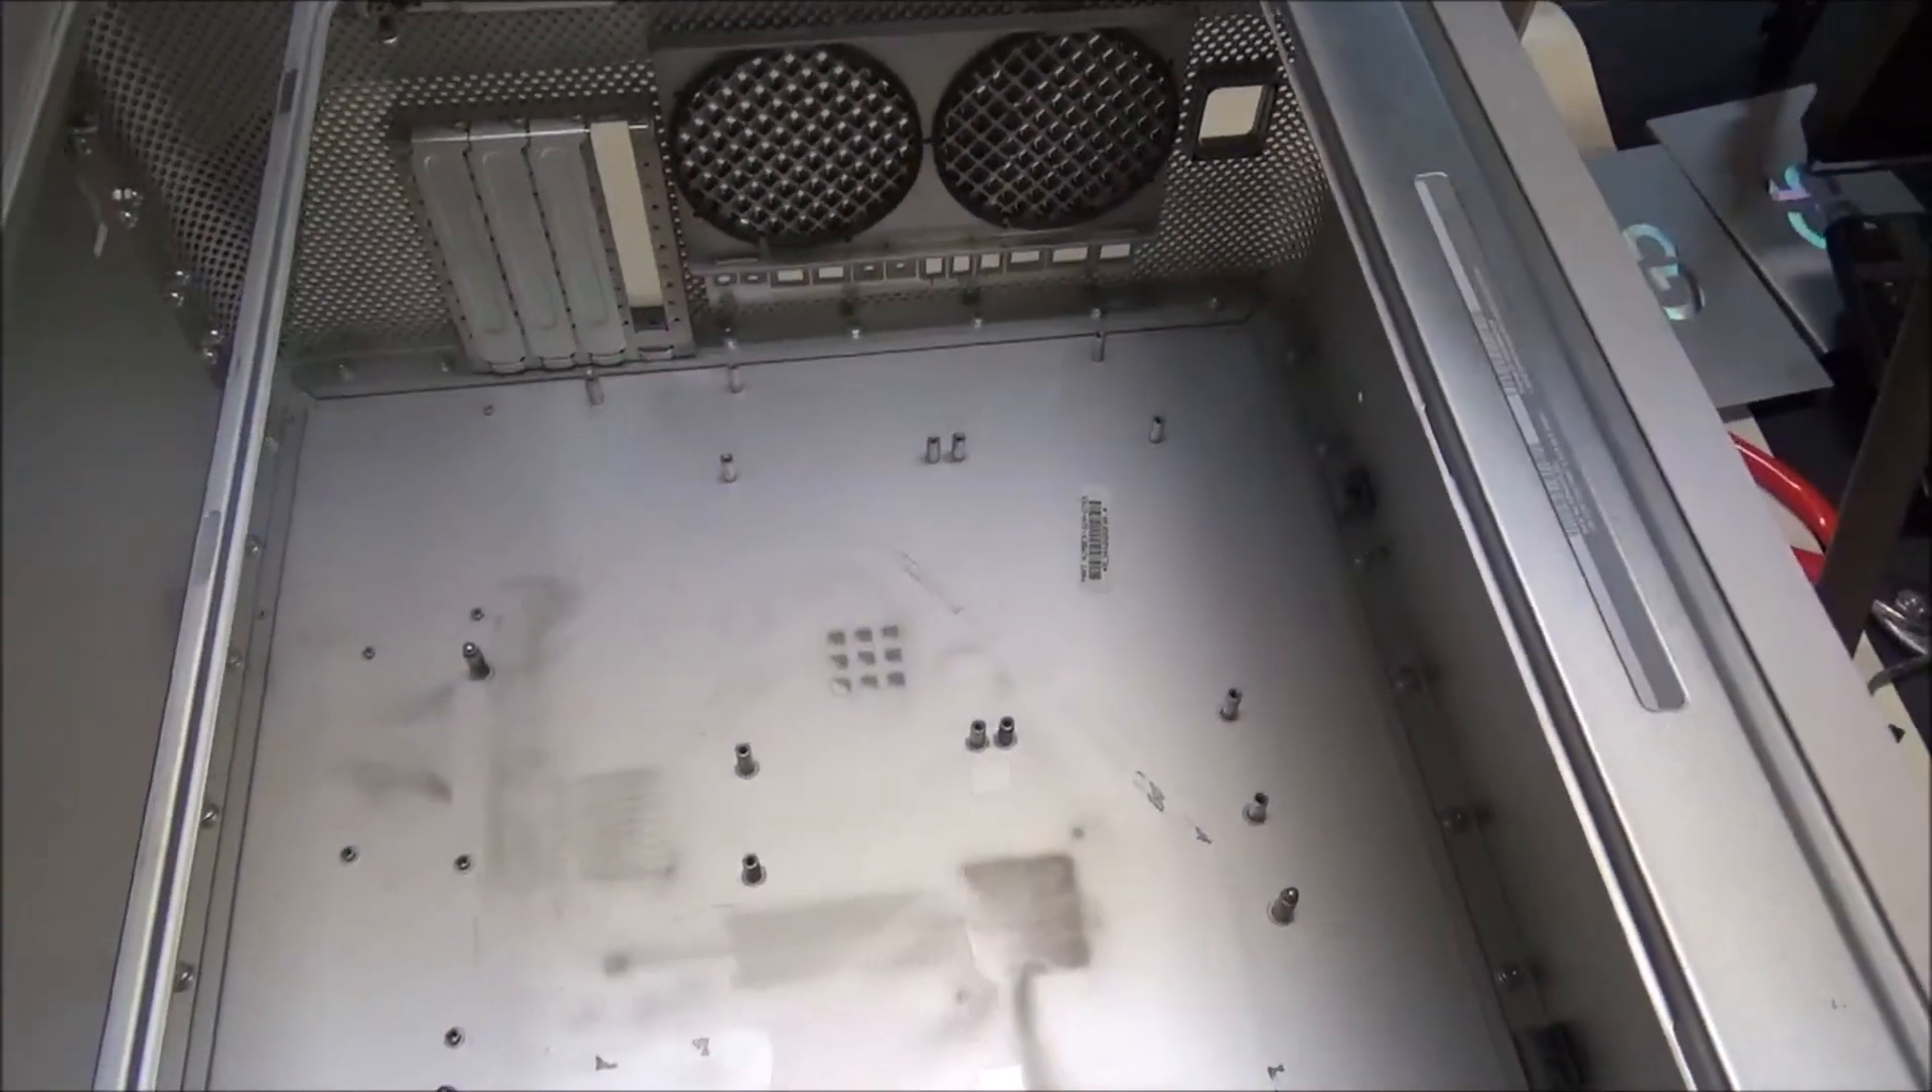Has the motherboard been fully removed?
Yes.